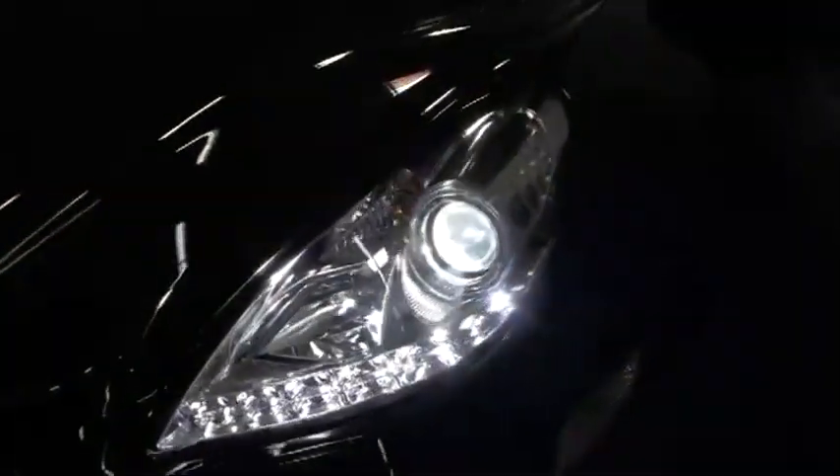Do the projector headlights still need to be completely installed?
No.